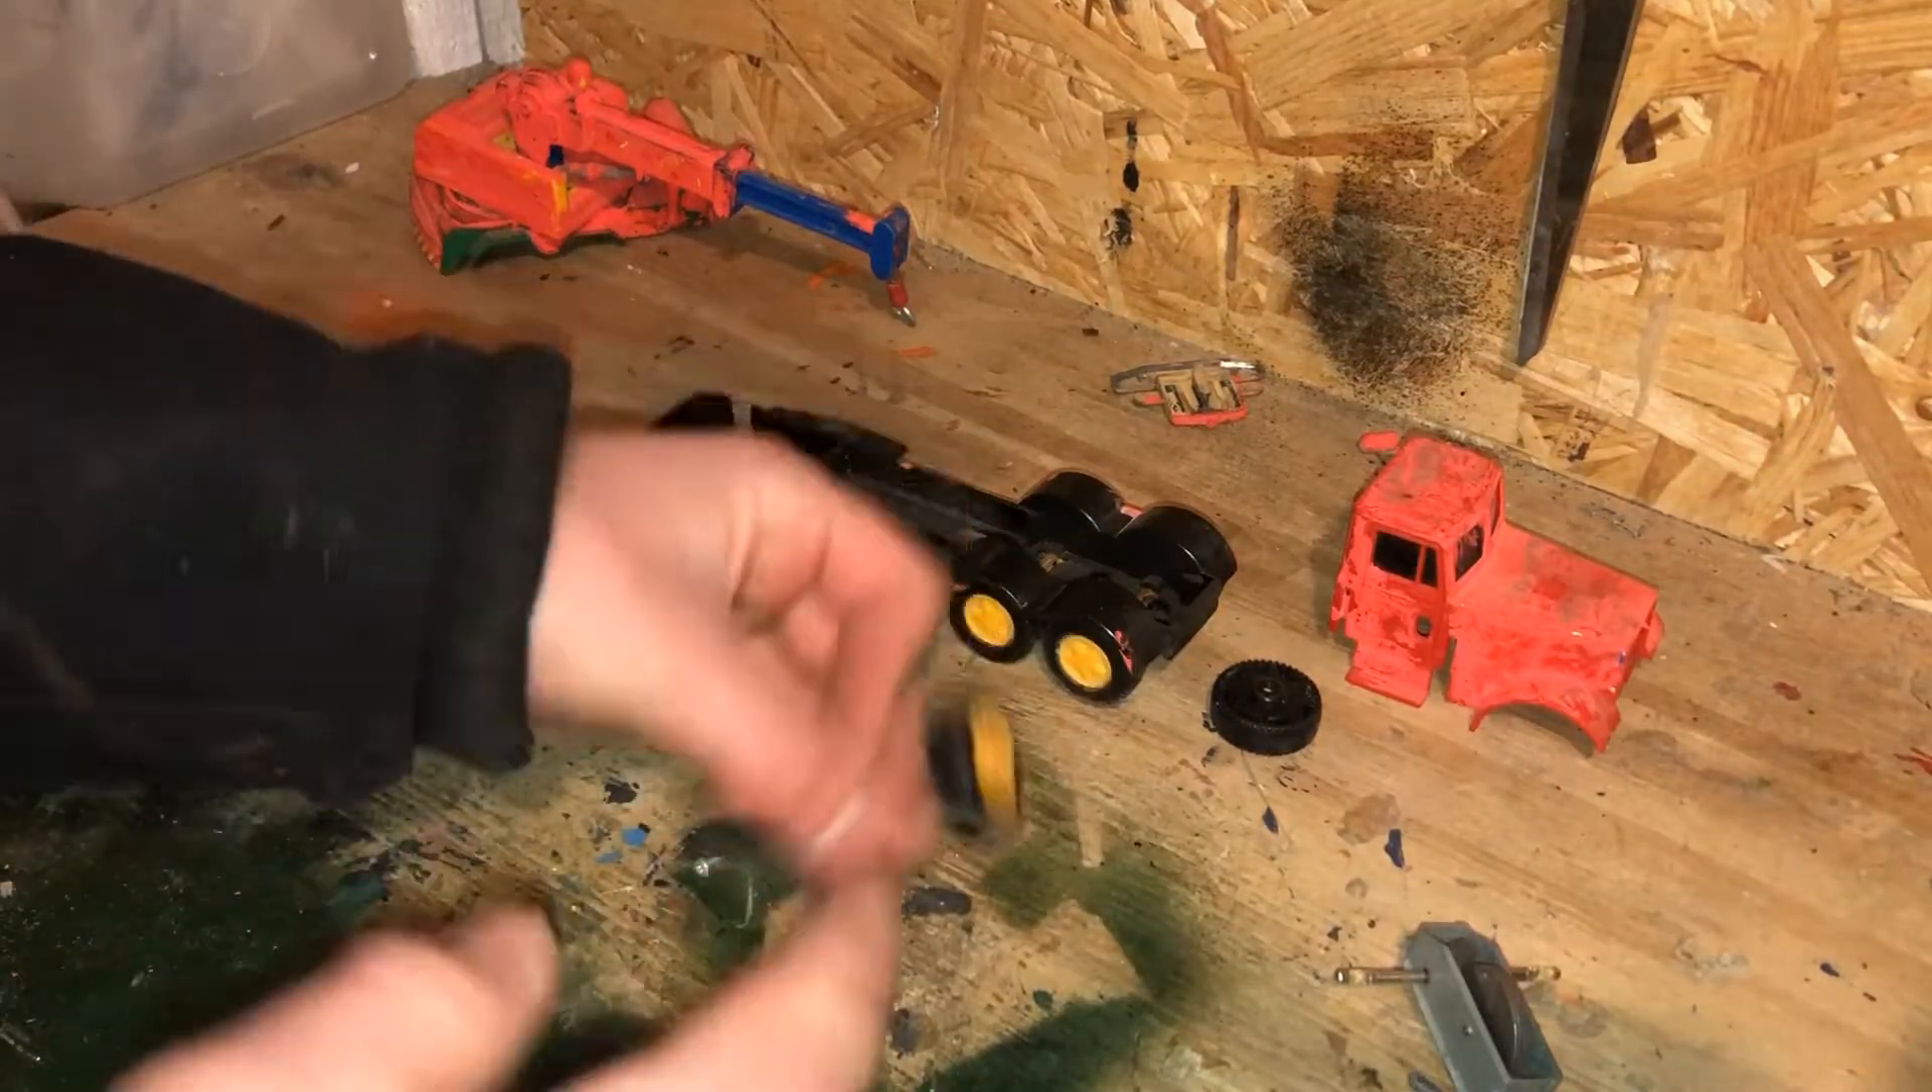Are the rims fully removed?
No.